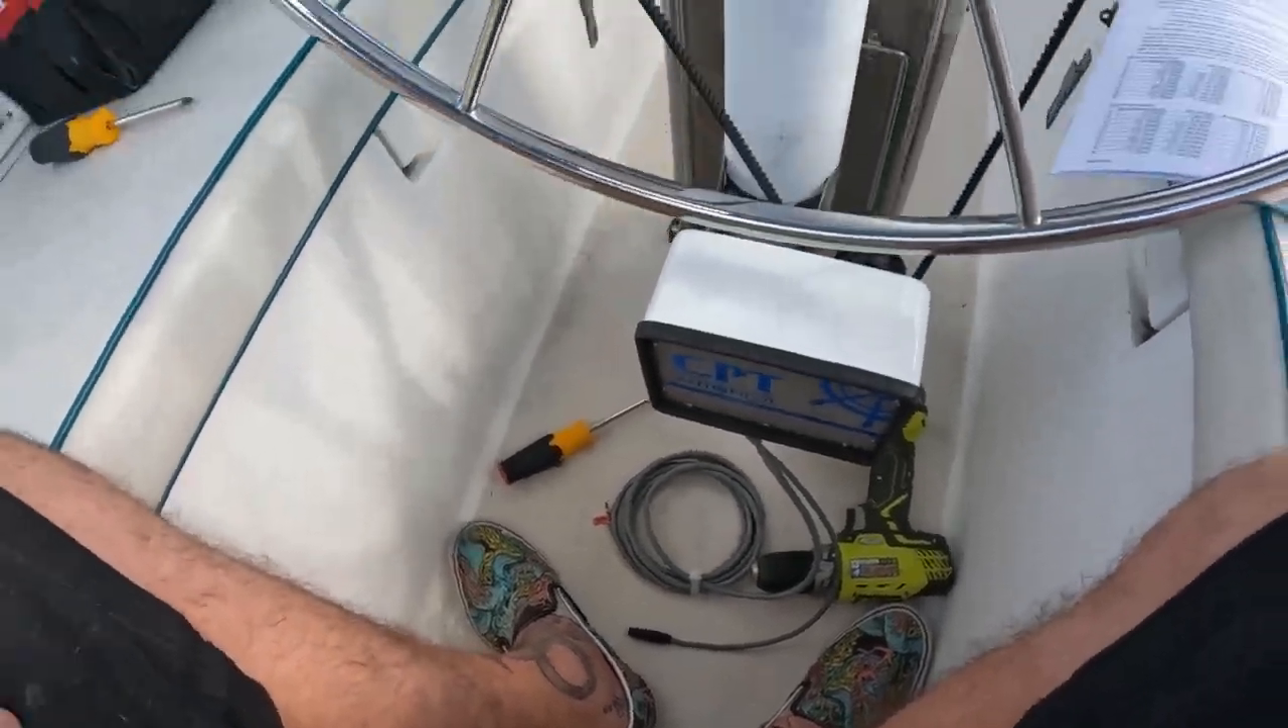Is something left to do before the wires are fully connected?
Yes.